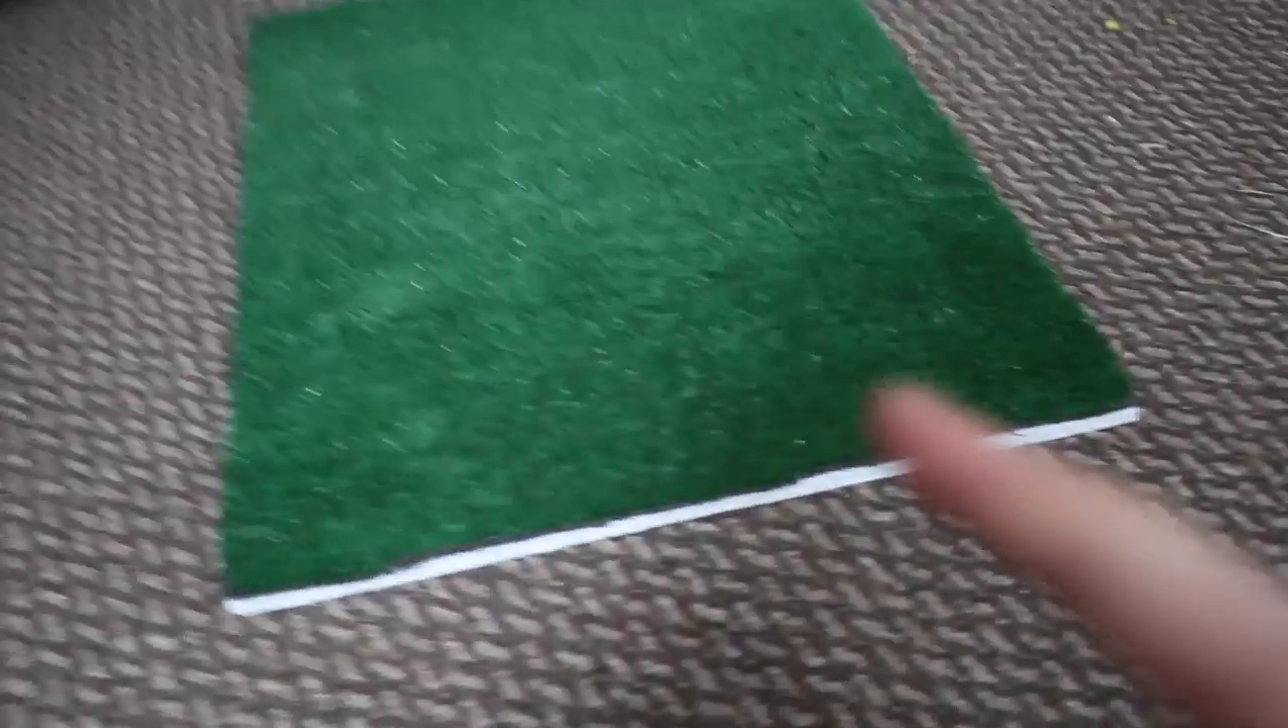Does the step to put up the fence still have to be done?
Yes.